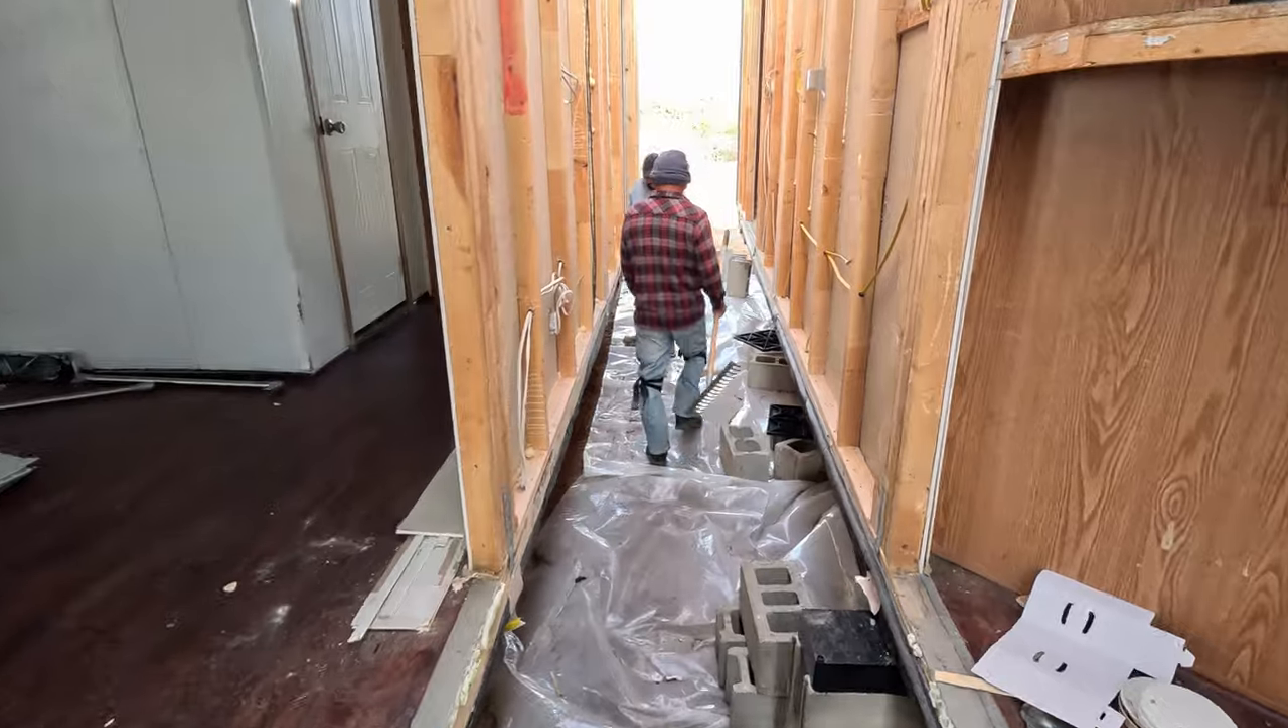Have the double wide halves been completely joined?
No.